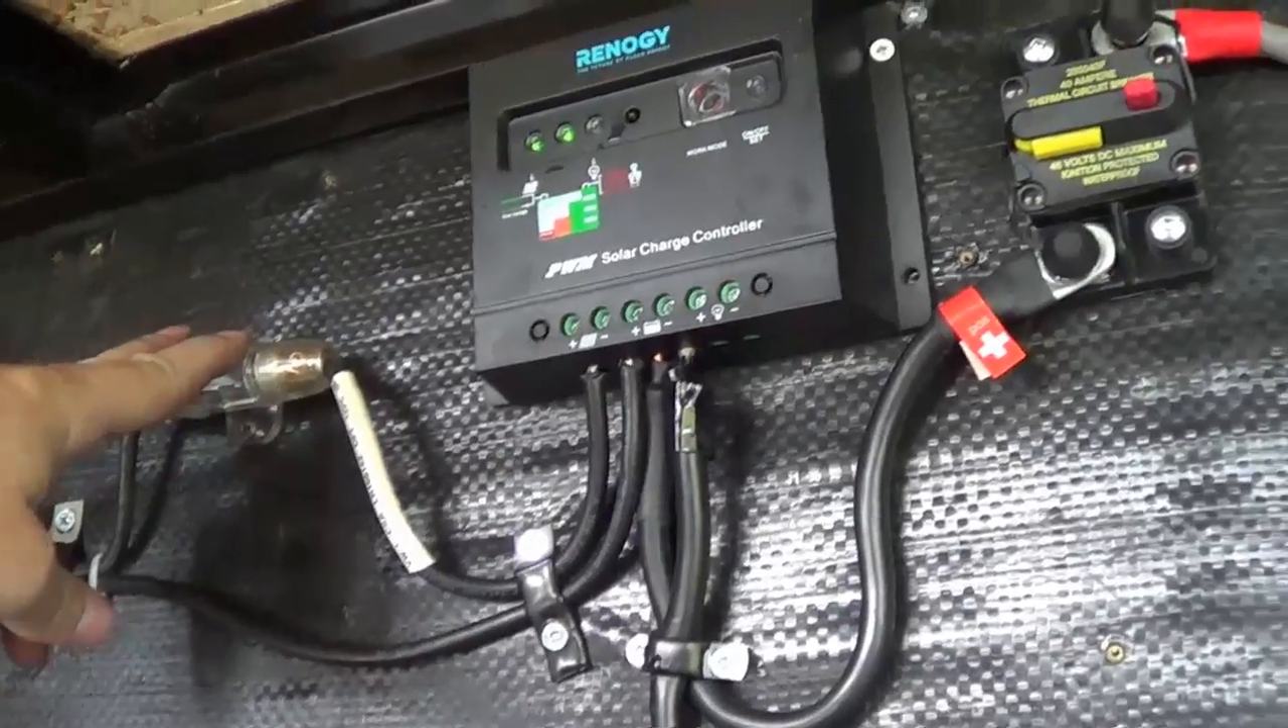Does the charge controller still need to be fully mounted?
No.